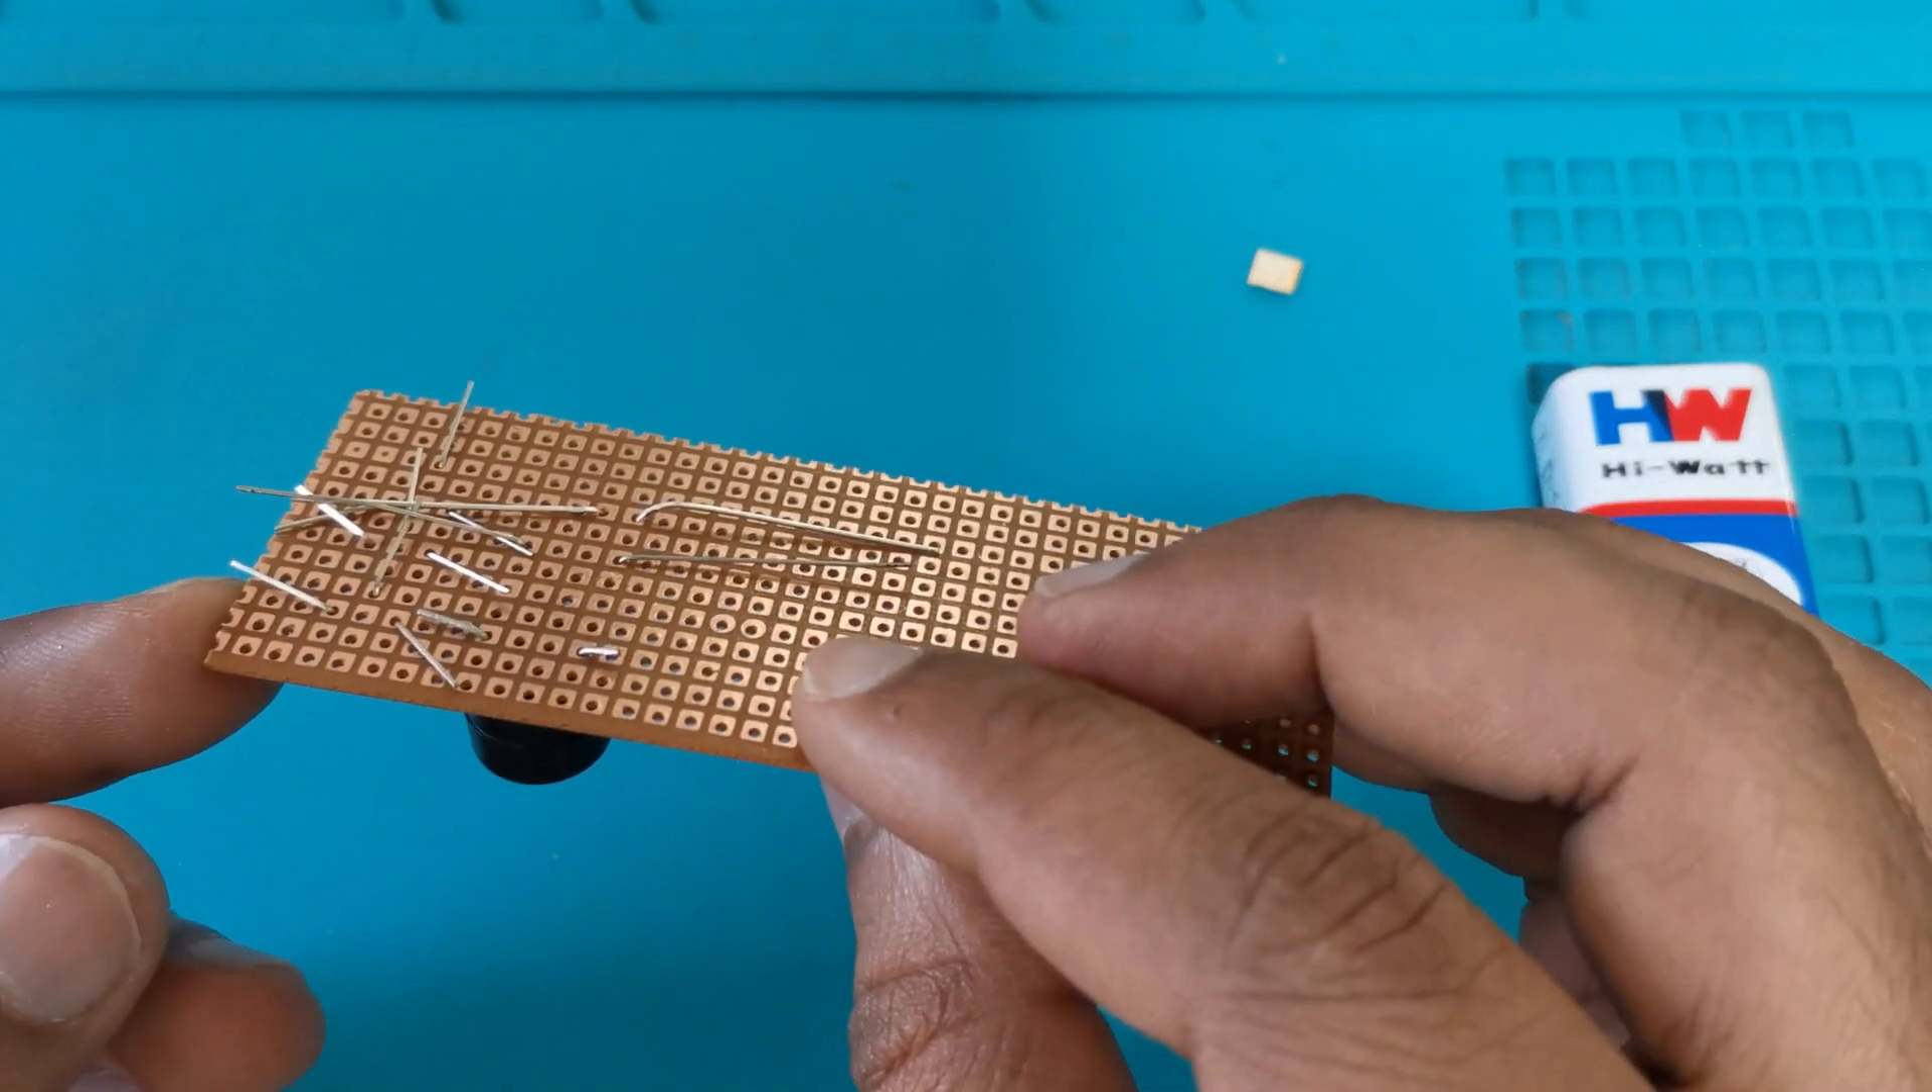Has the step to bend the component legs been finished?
Yes.